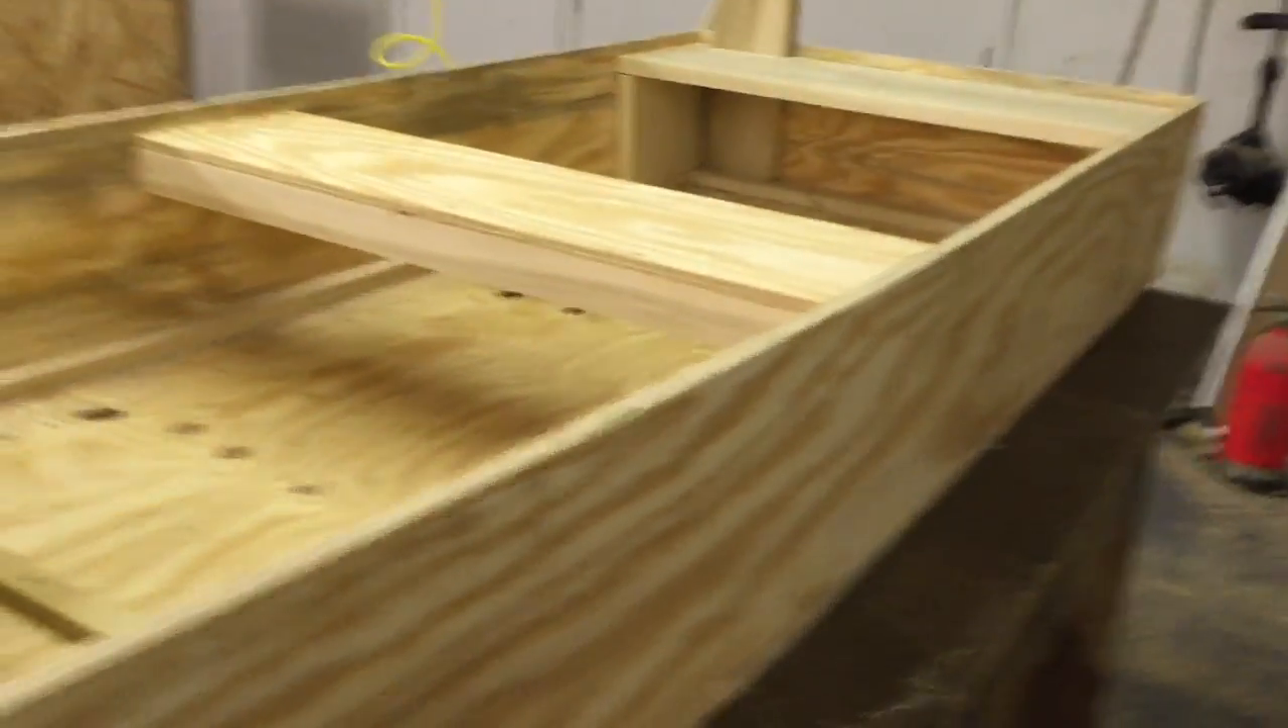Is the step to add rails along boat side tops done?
No.